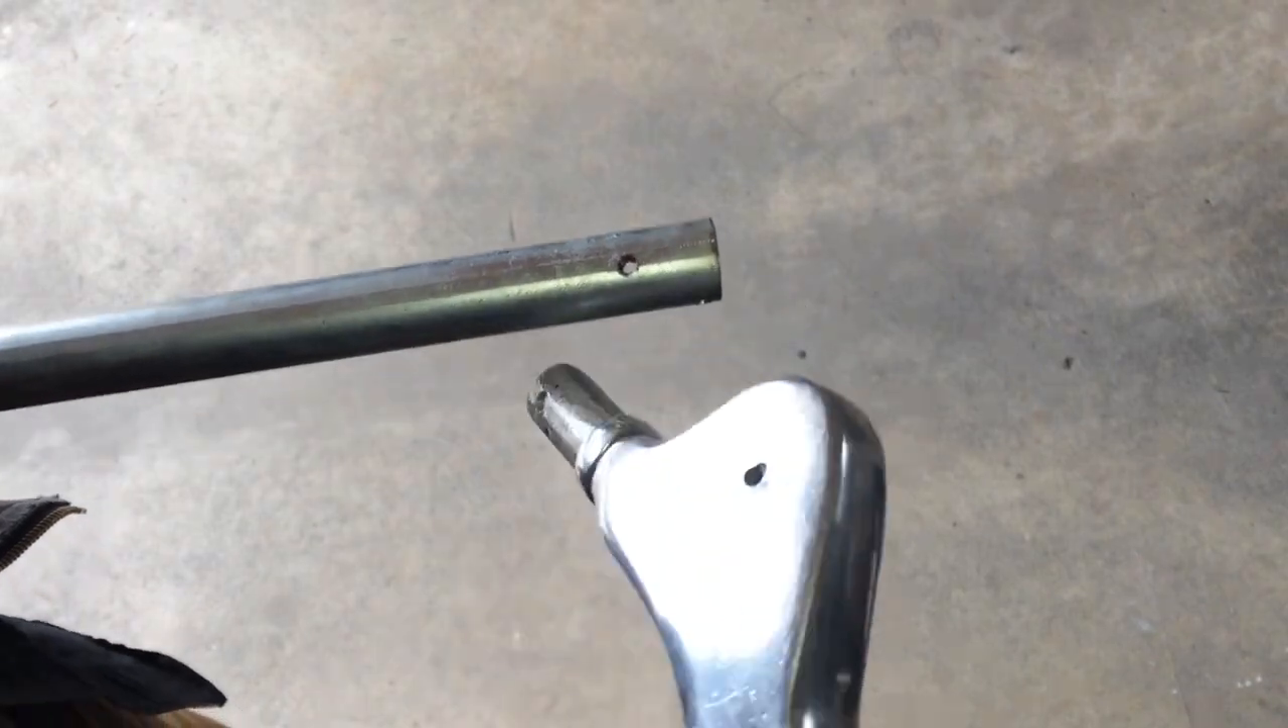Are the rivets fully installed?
No.